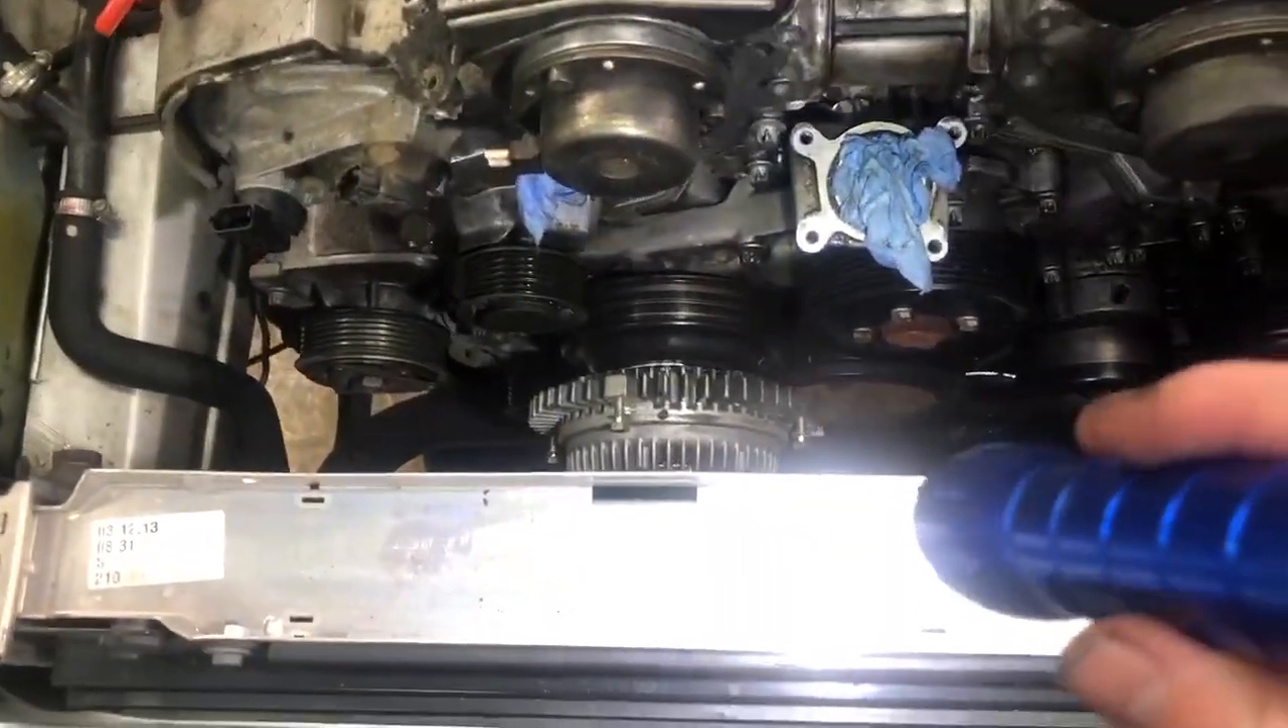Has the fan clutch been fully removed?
No.